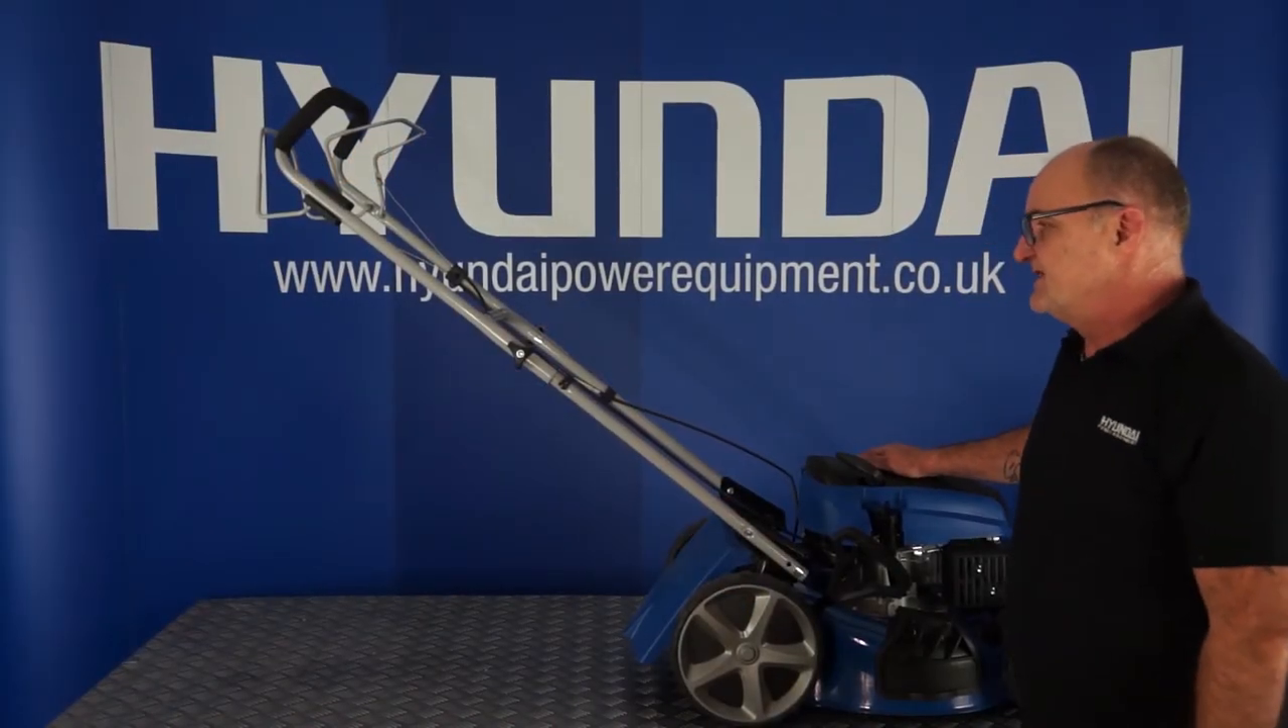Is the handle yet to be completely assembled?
No.